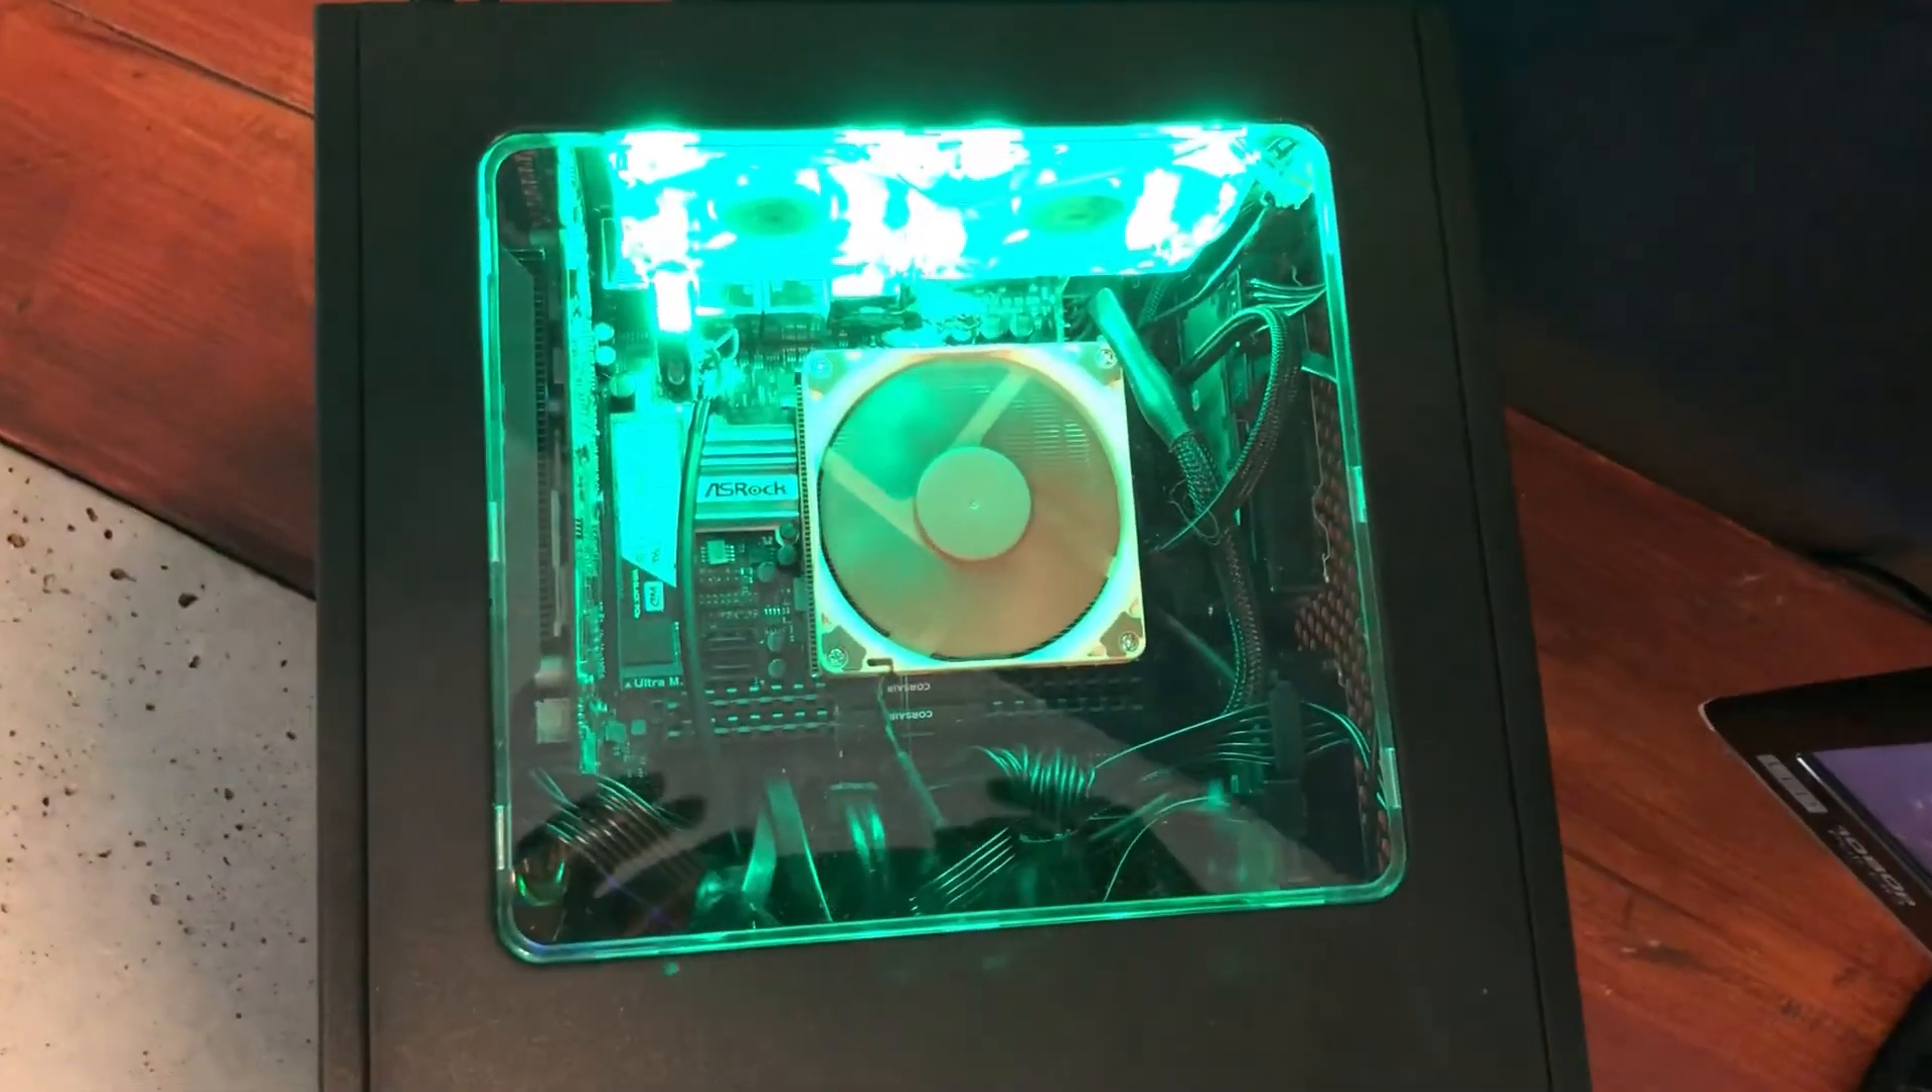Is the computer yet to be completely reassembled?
No.